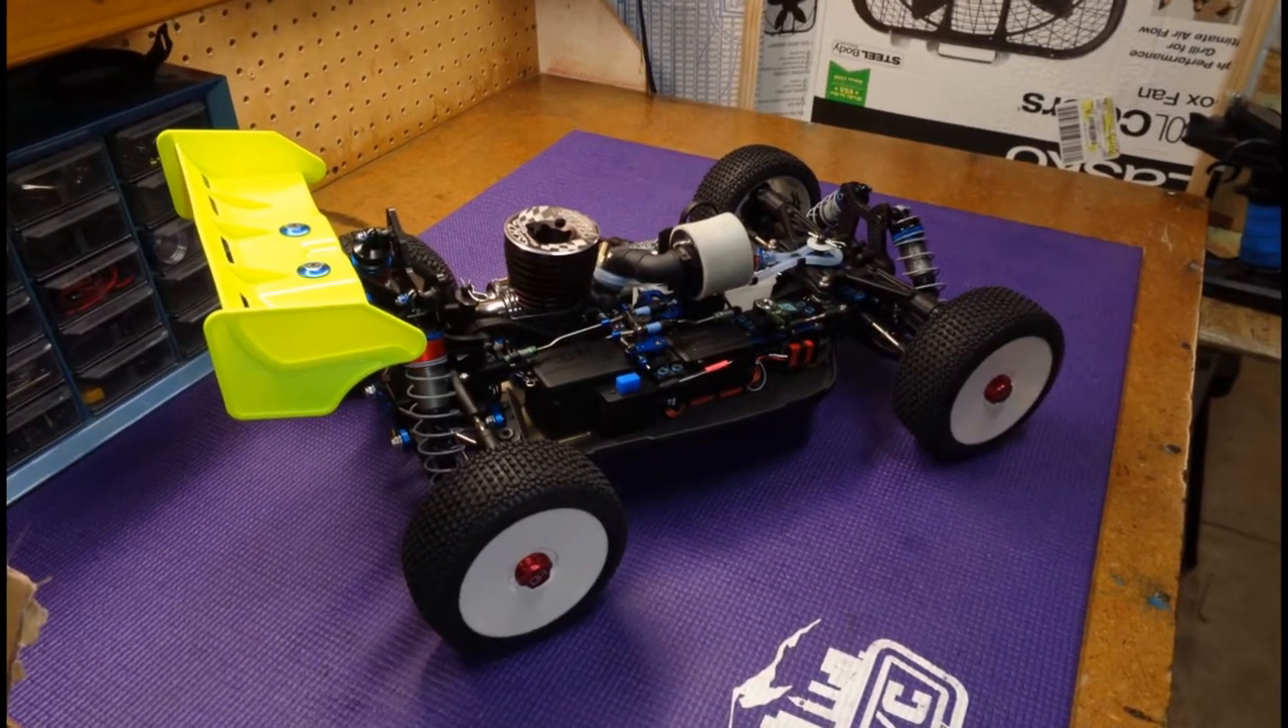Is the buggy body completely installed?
No.